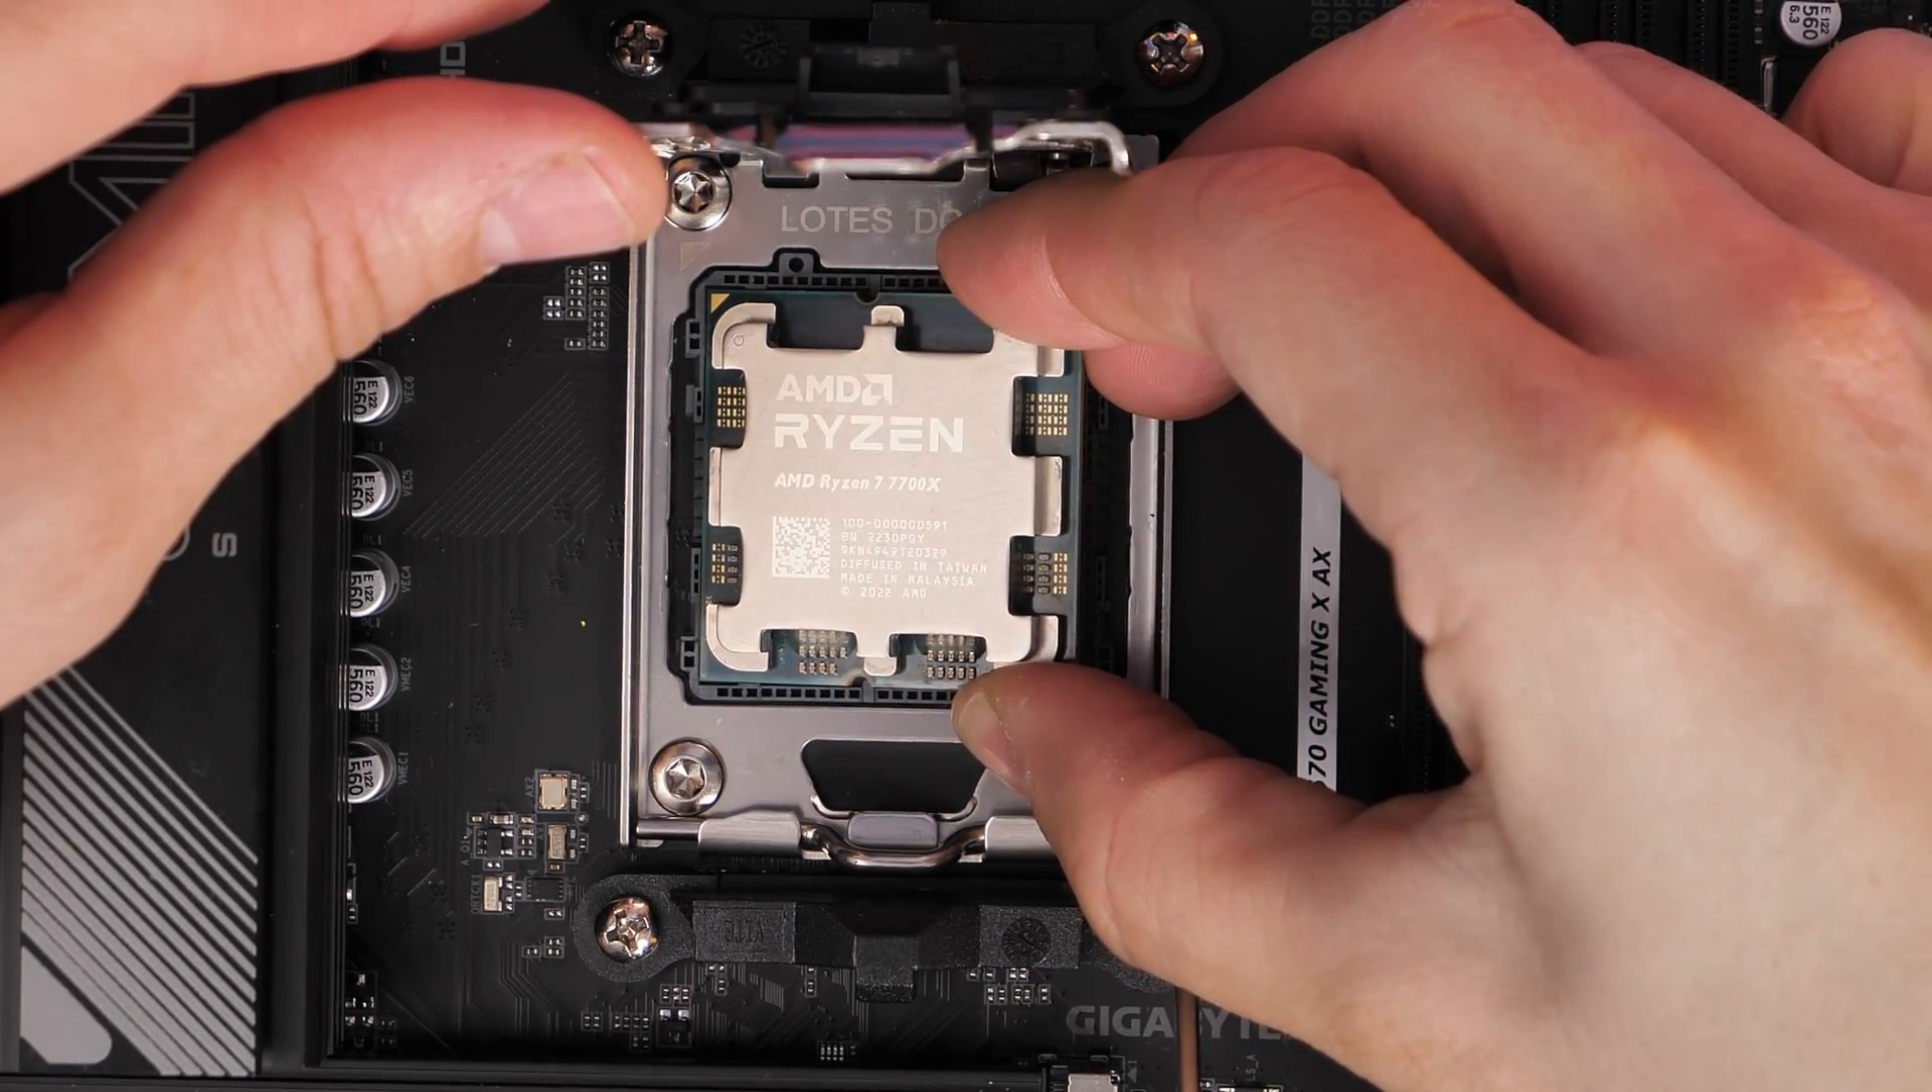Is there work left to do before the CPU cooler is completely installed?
Yes.